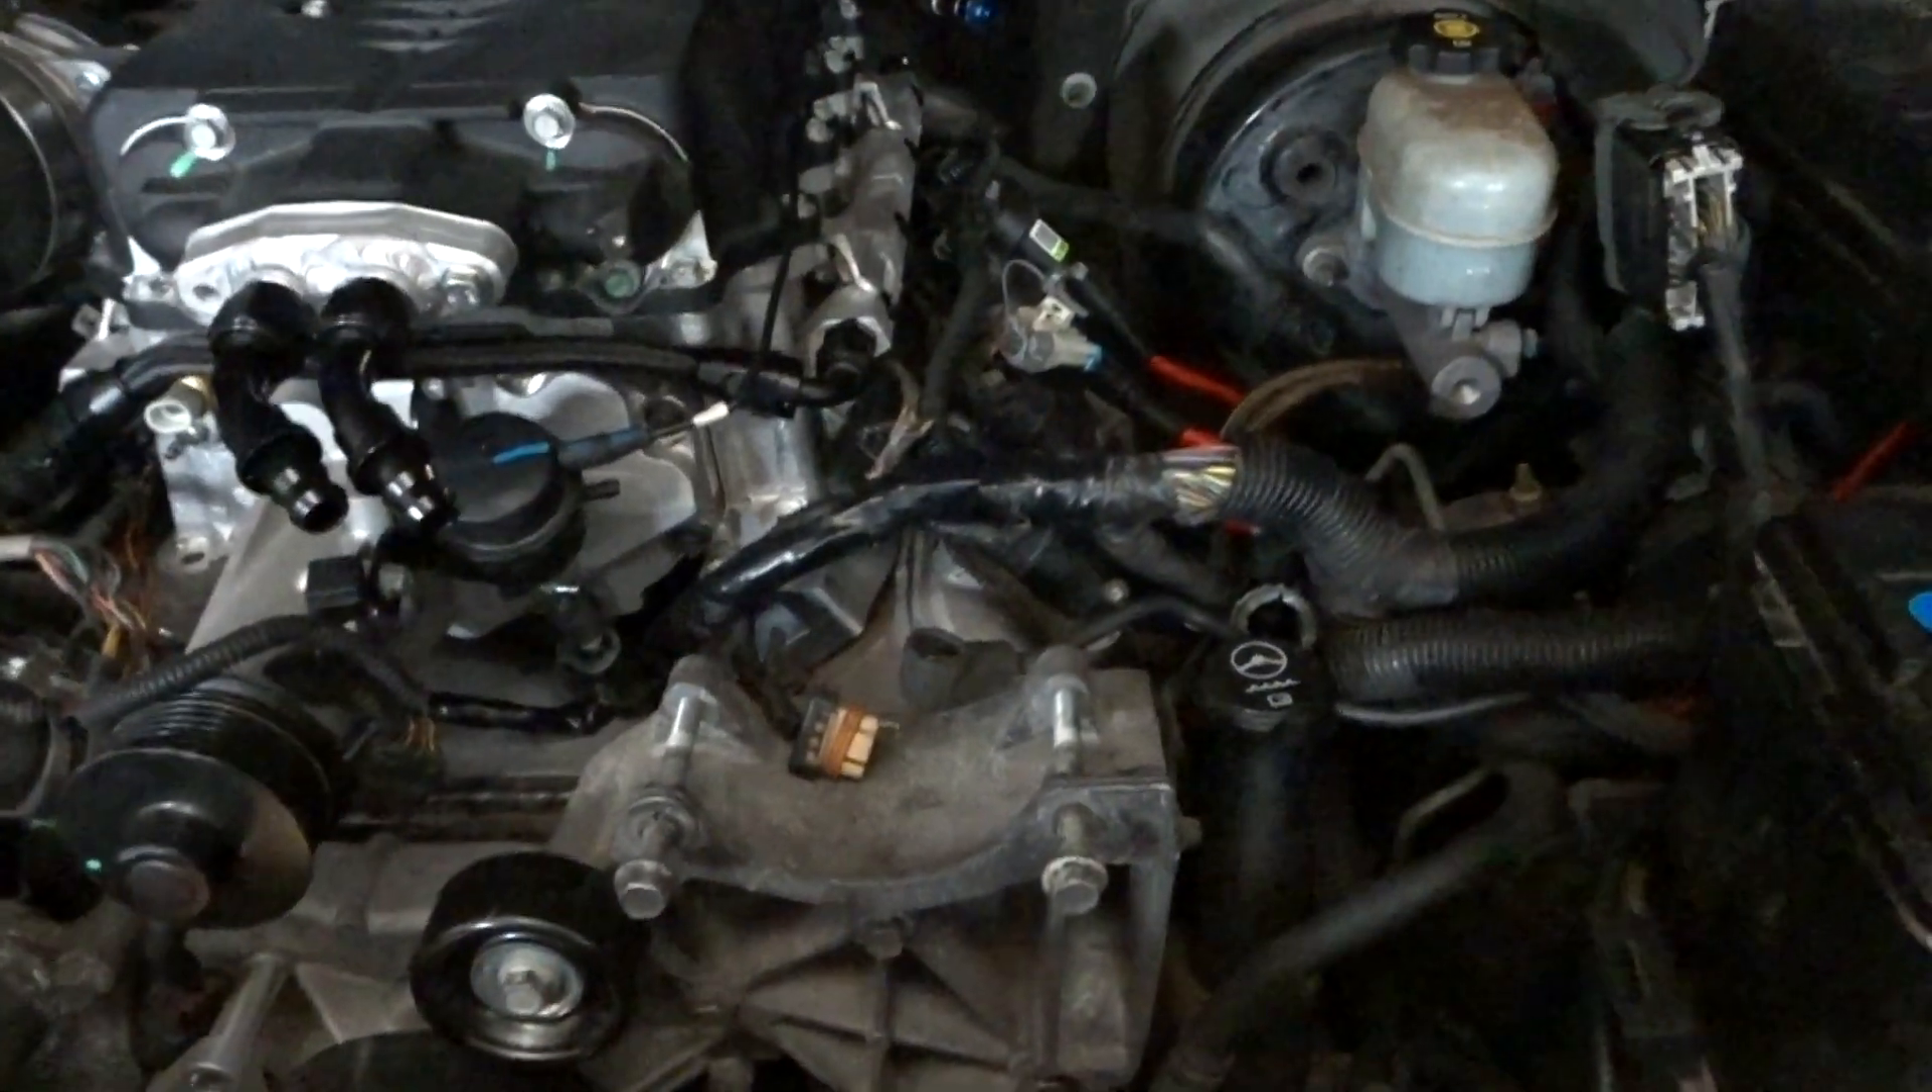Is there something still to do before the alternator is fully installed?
Yes.